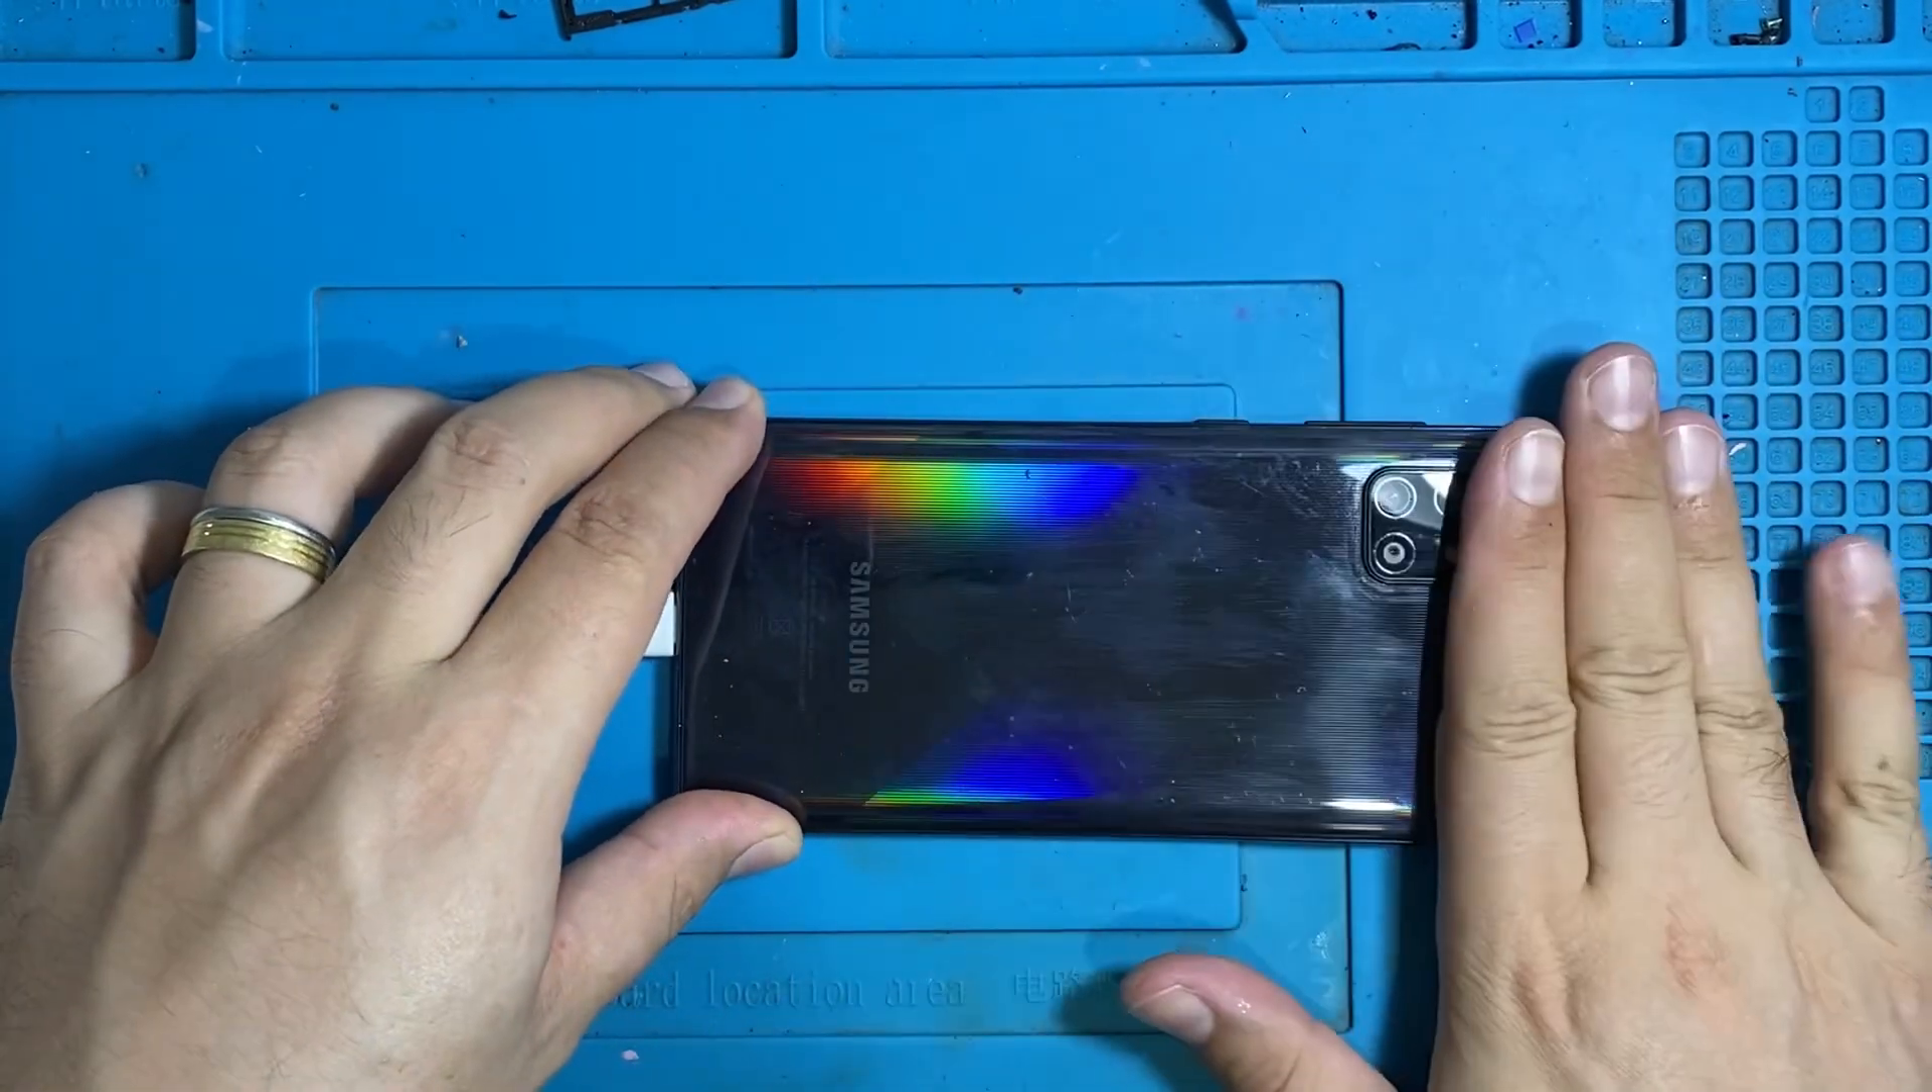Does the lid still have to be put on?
No.